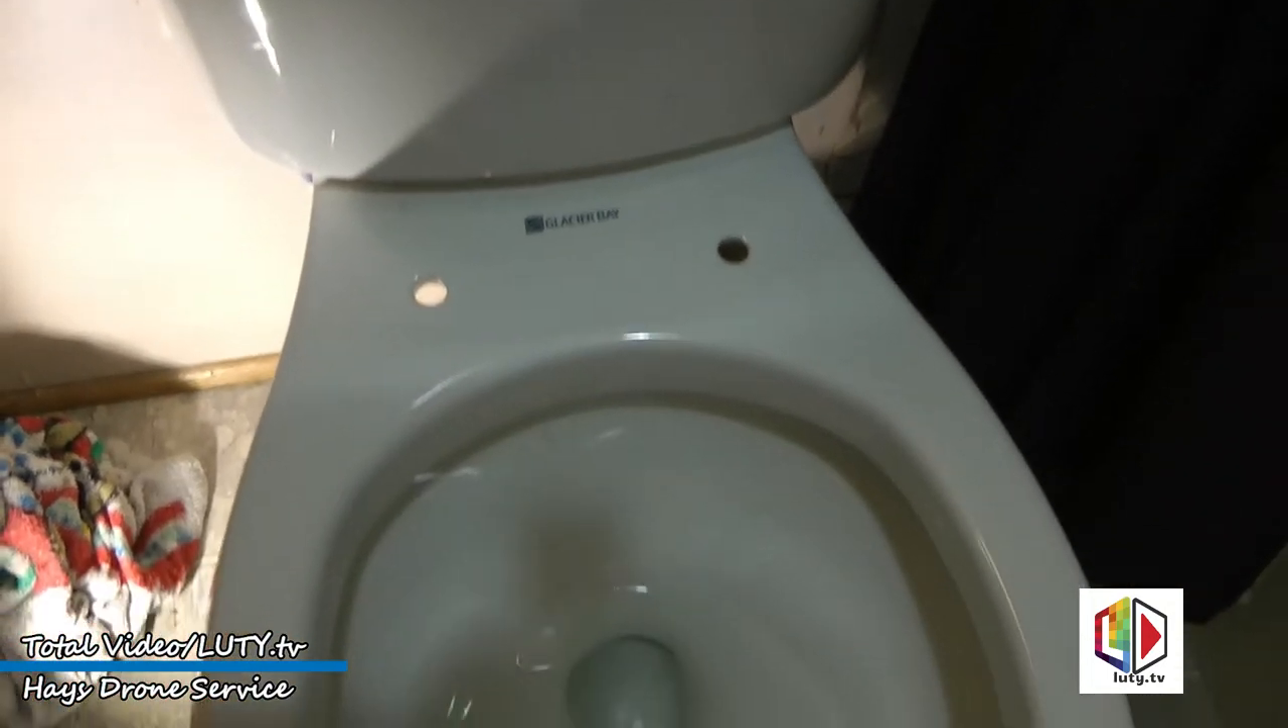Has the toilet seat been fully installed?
No.